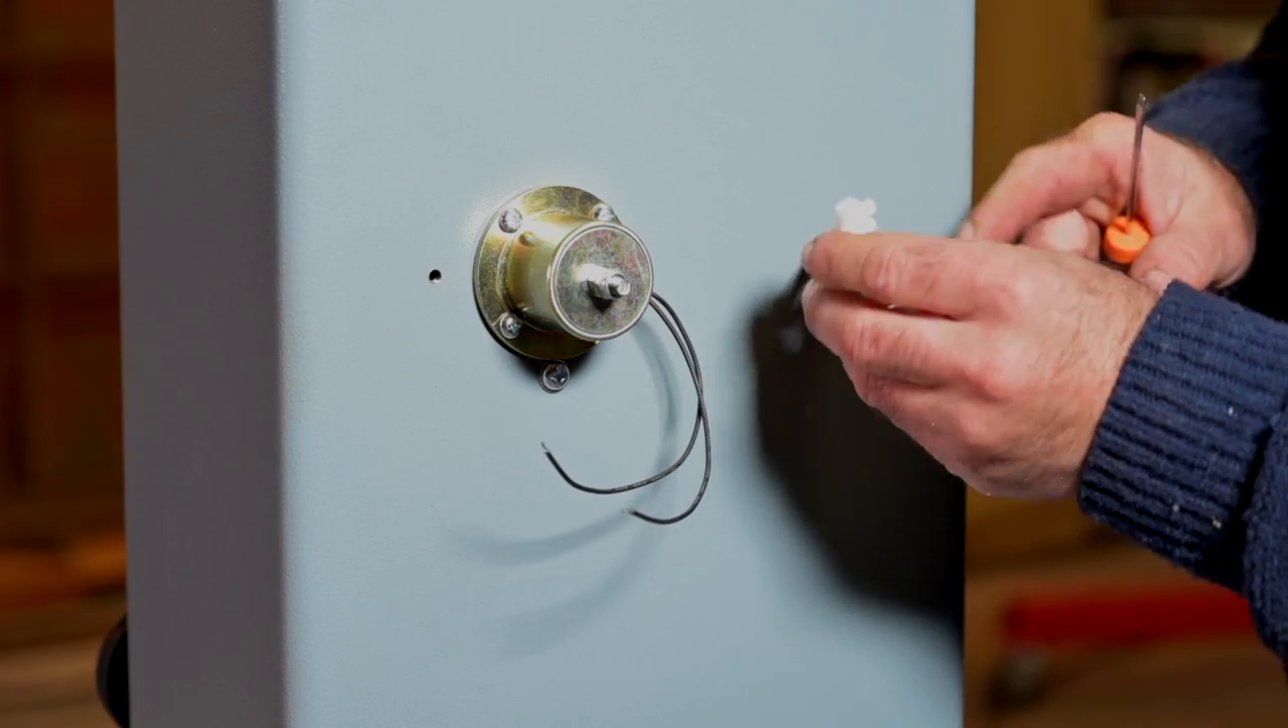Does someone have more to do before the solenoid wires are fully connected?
Yes.